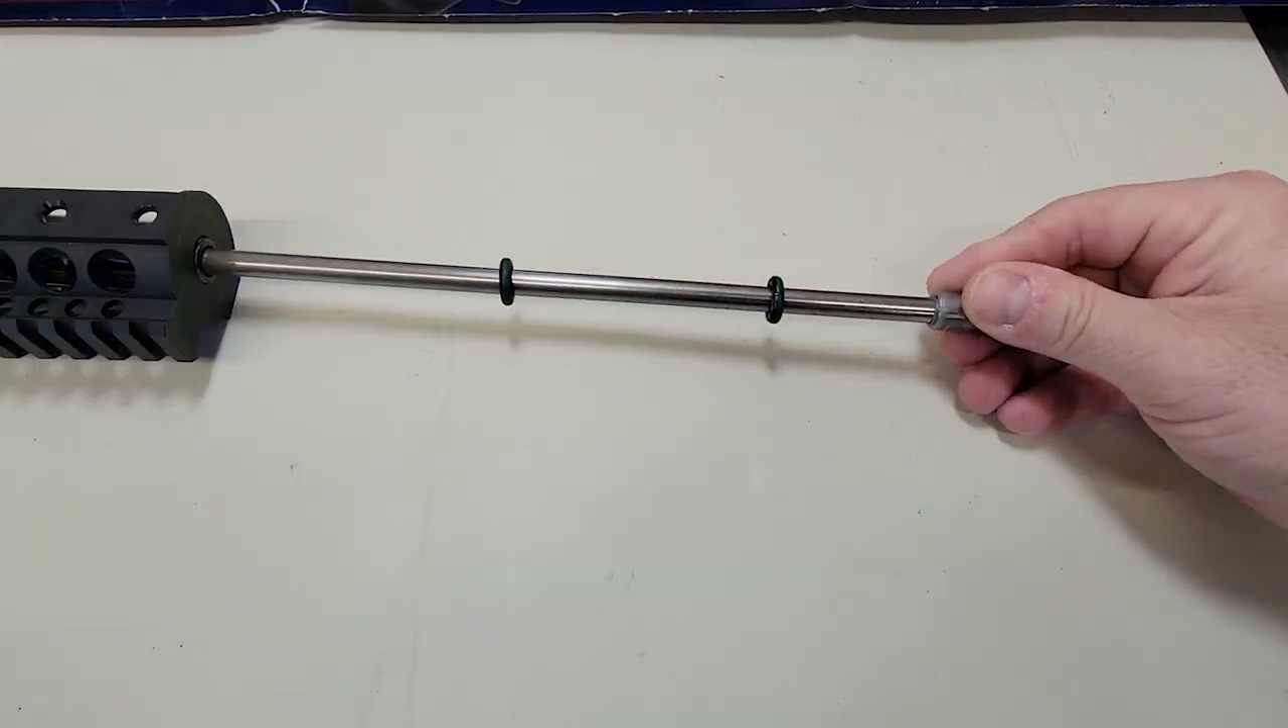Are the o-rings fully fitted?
Yes.